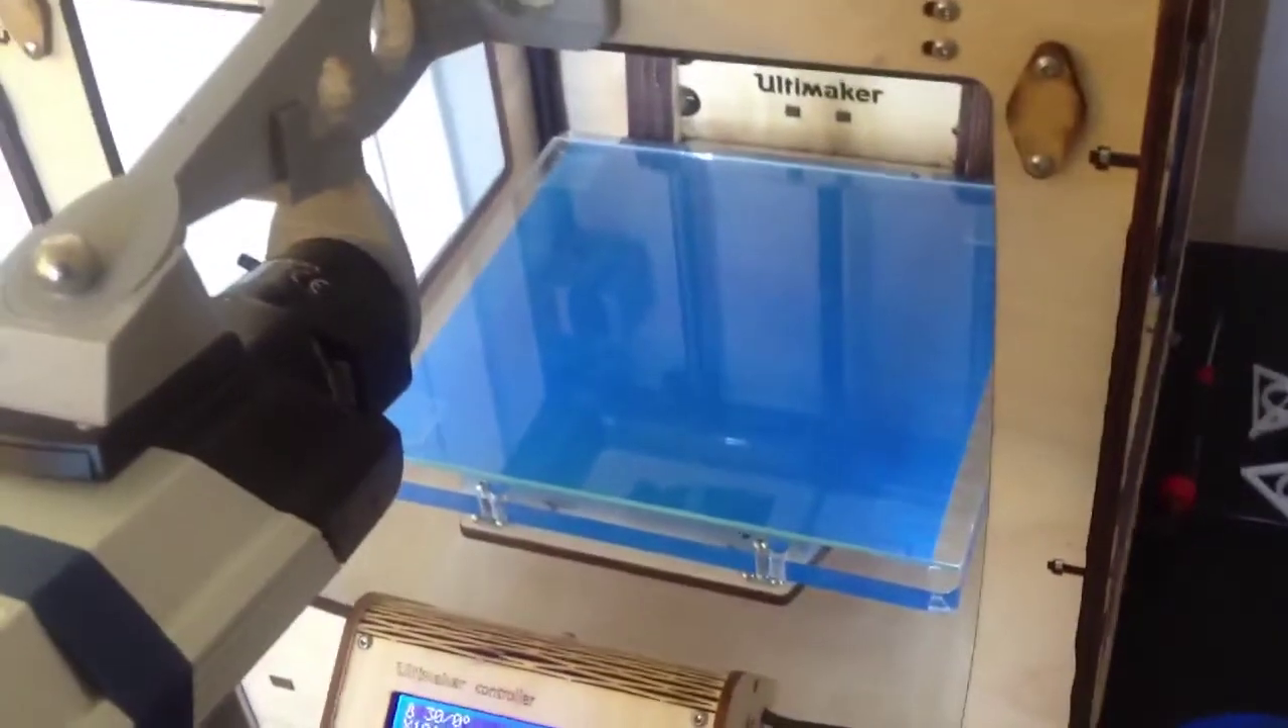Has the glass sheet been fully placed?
Yes.